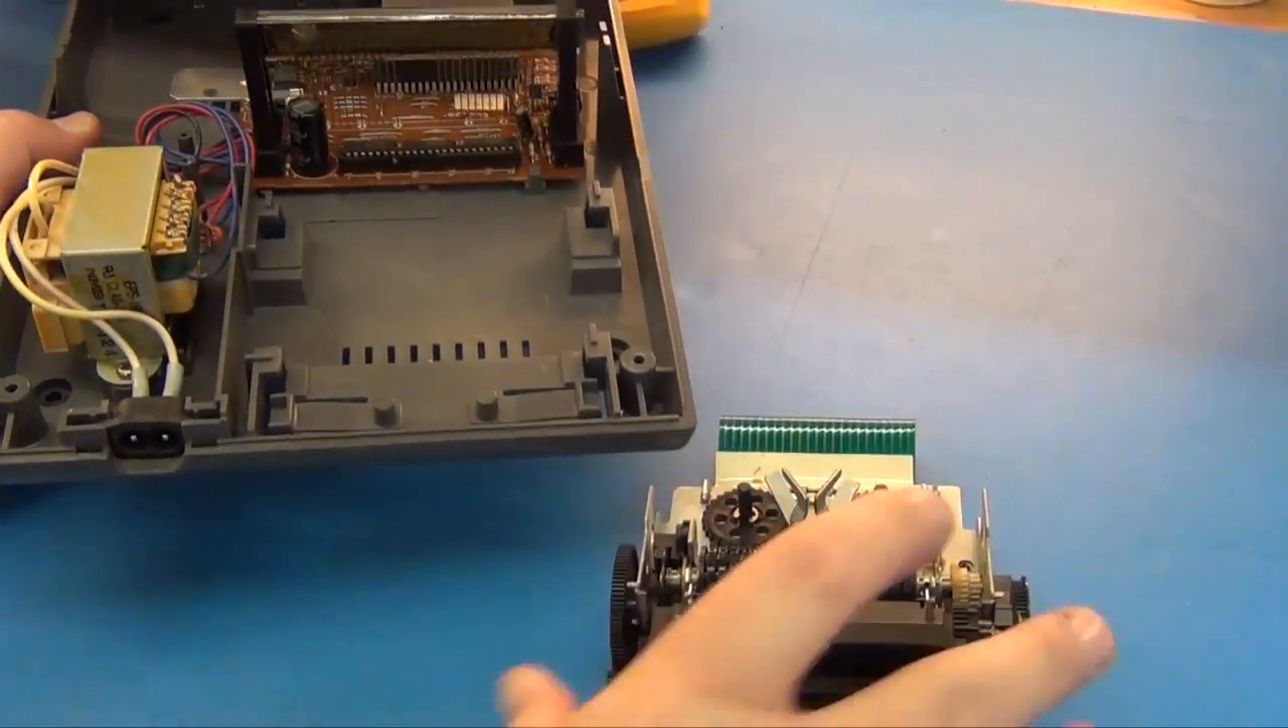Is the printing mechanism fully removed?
Yes.